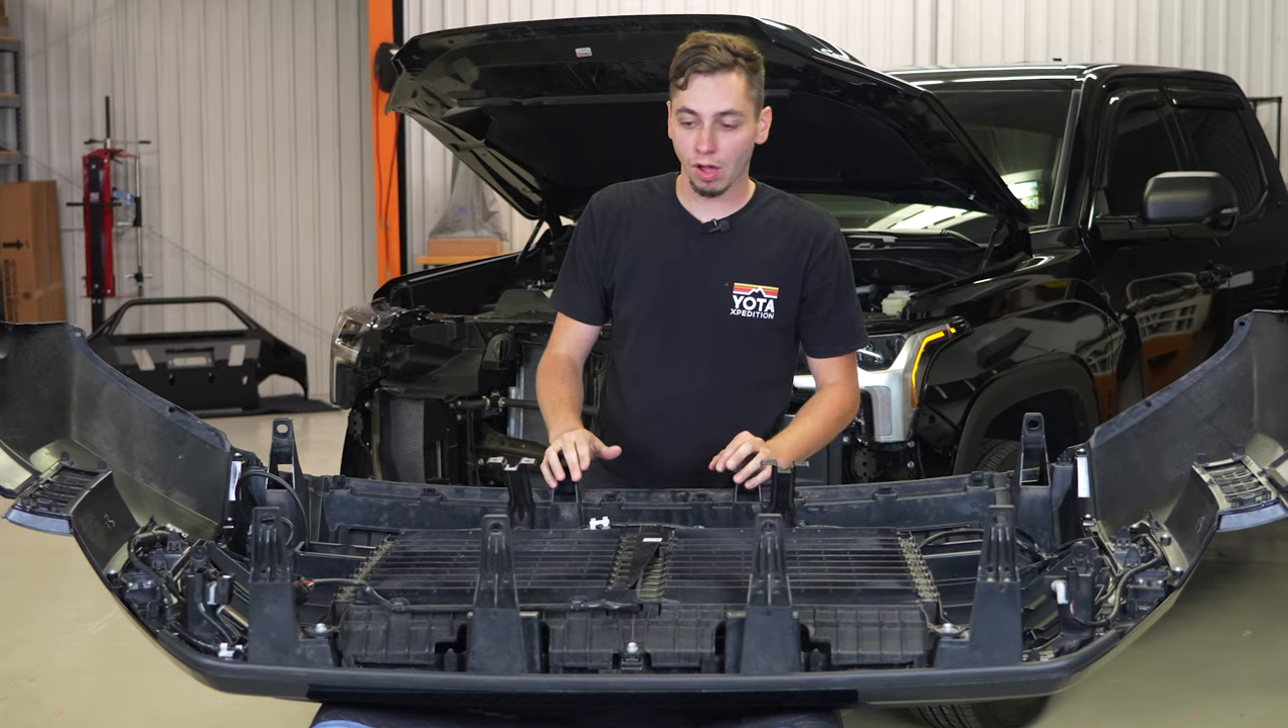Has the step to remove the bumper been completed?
Yes.